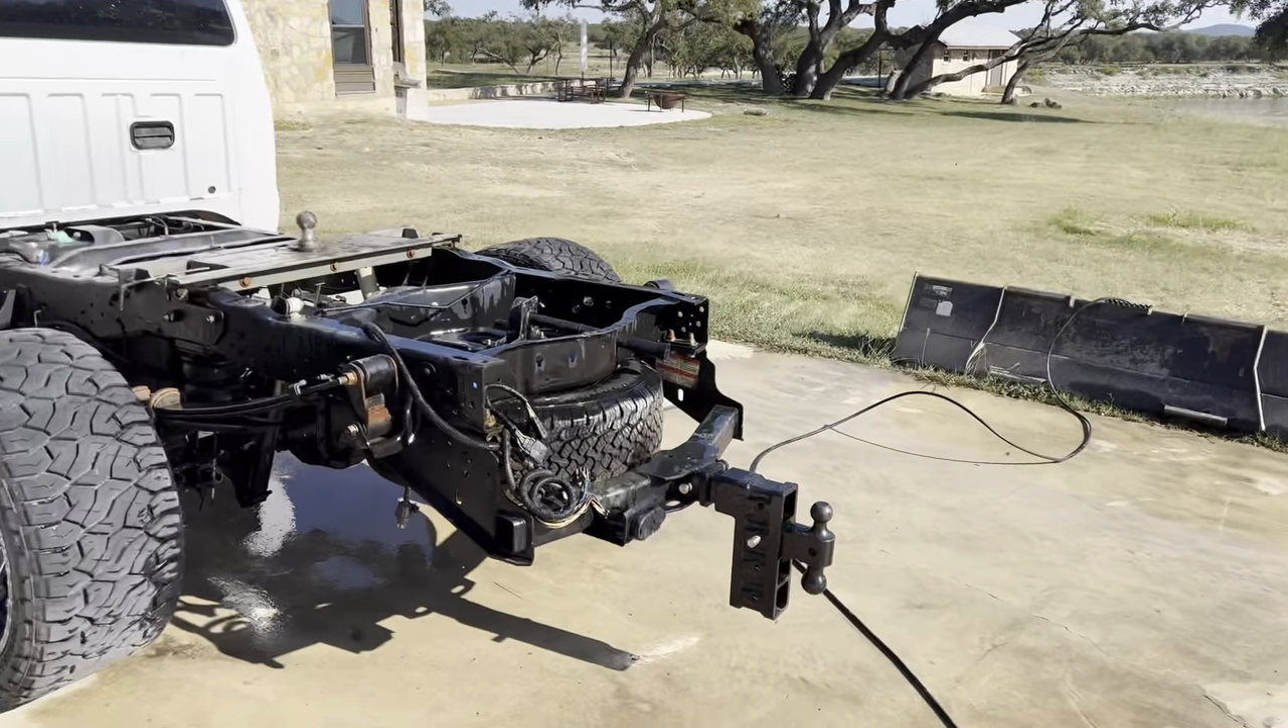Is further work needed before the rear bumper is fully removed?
No.